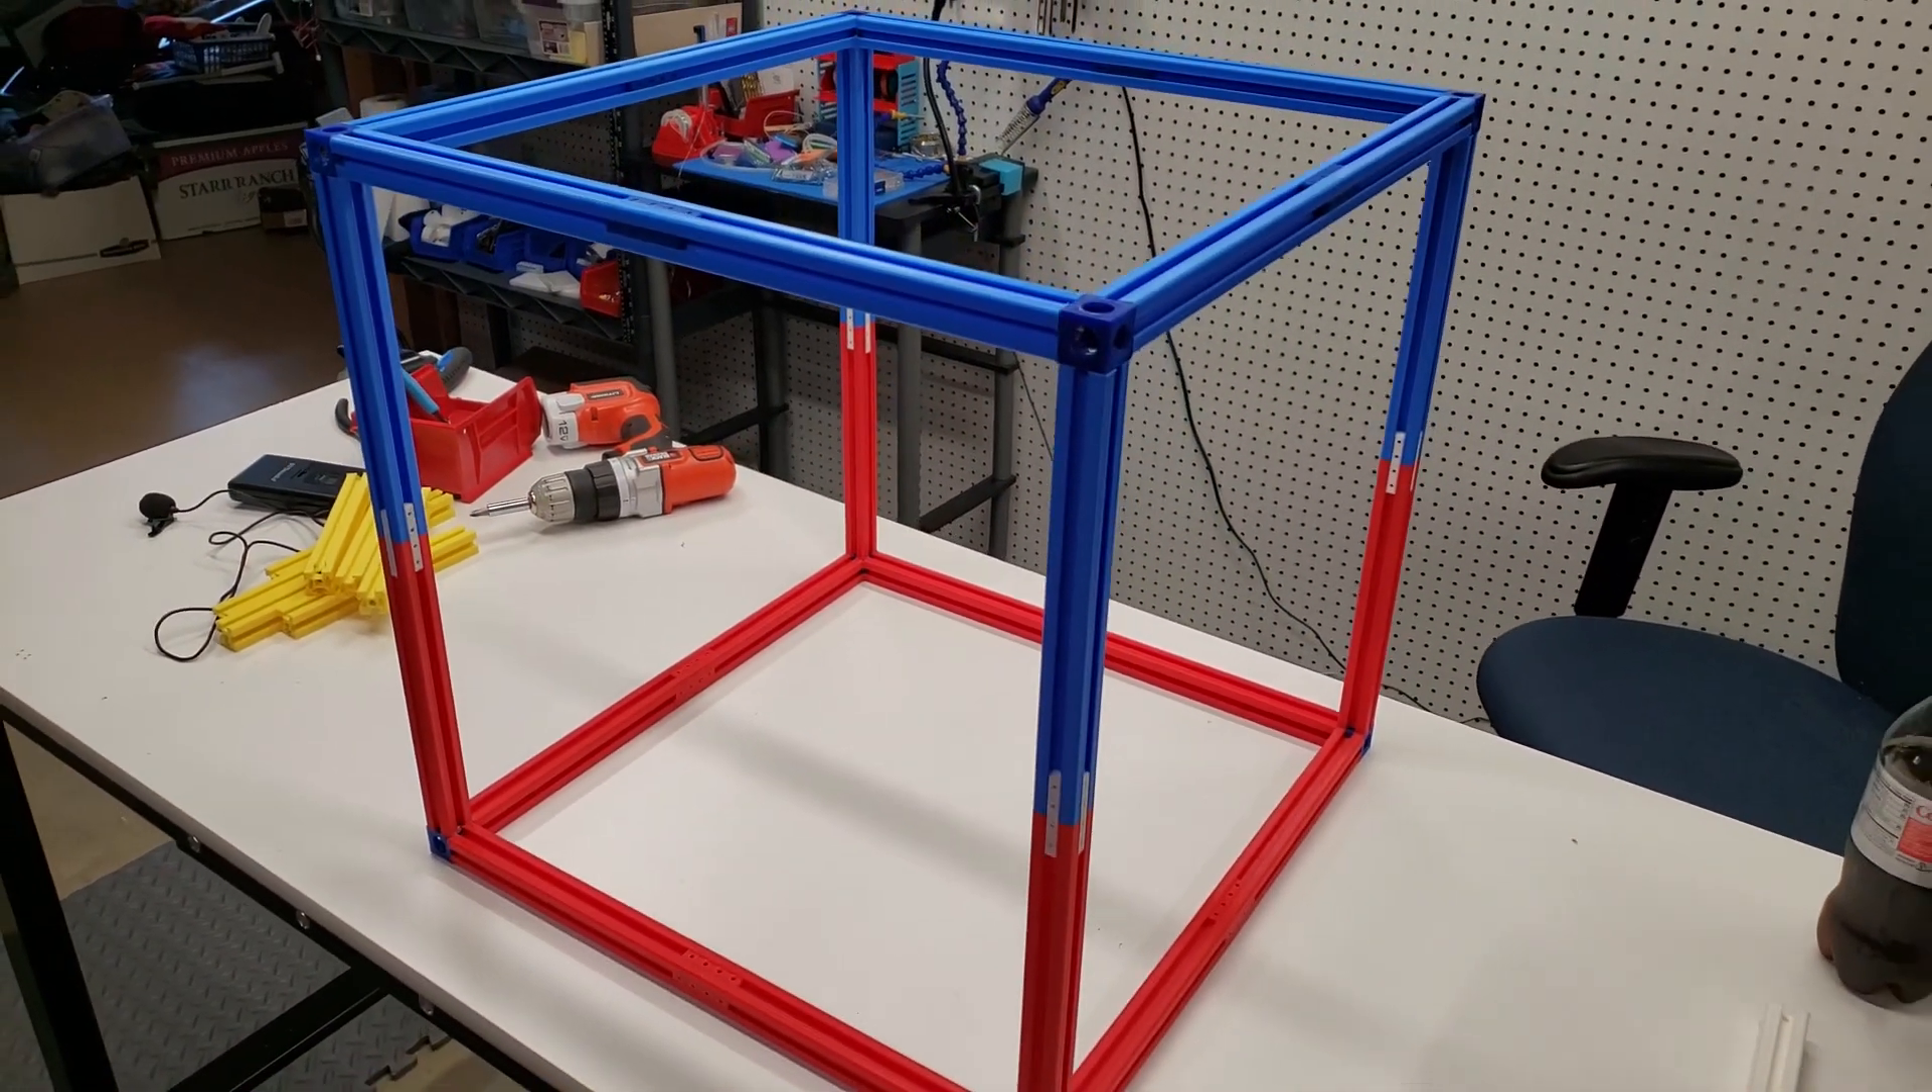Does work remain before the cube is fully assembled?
No.